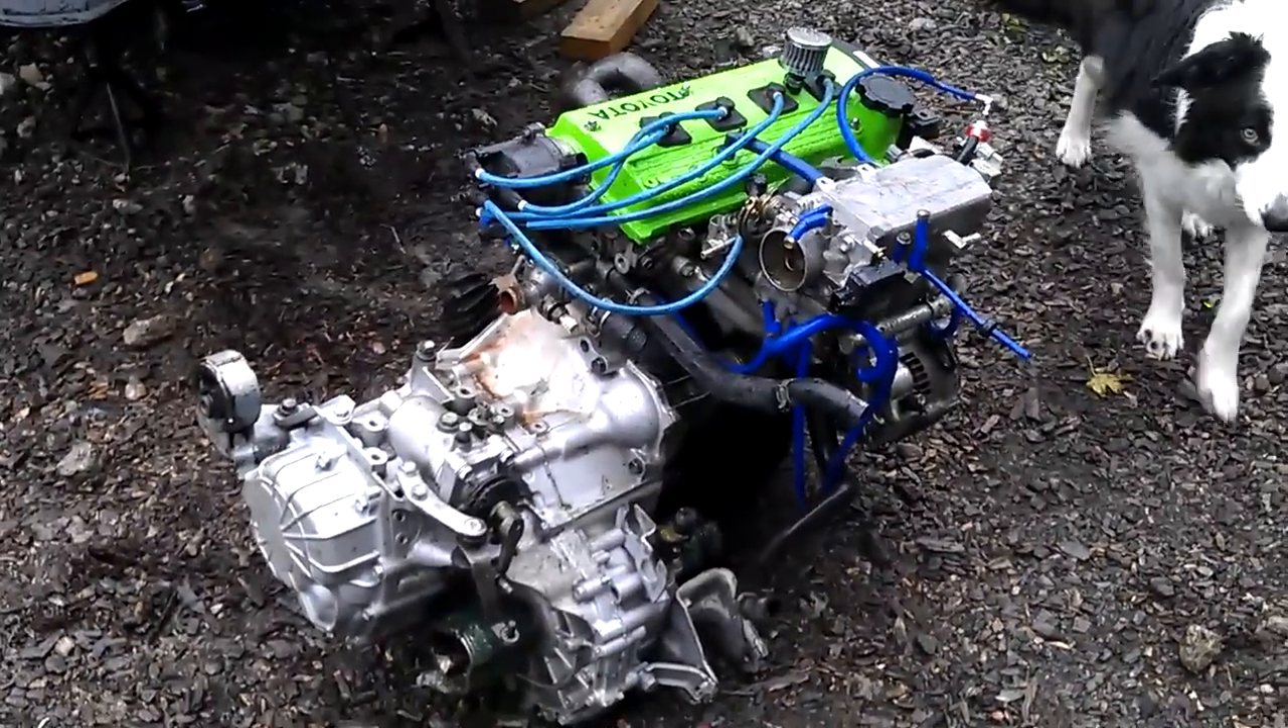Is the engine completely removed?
Yes.